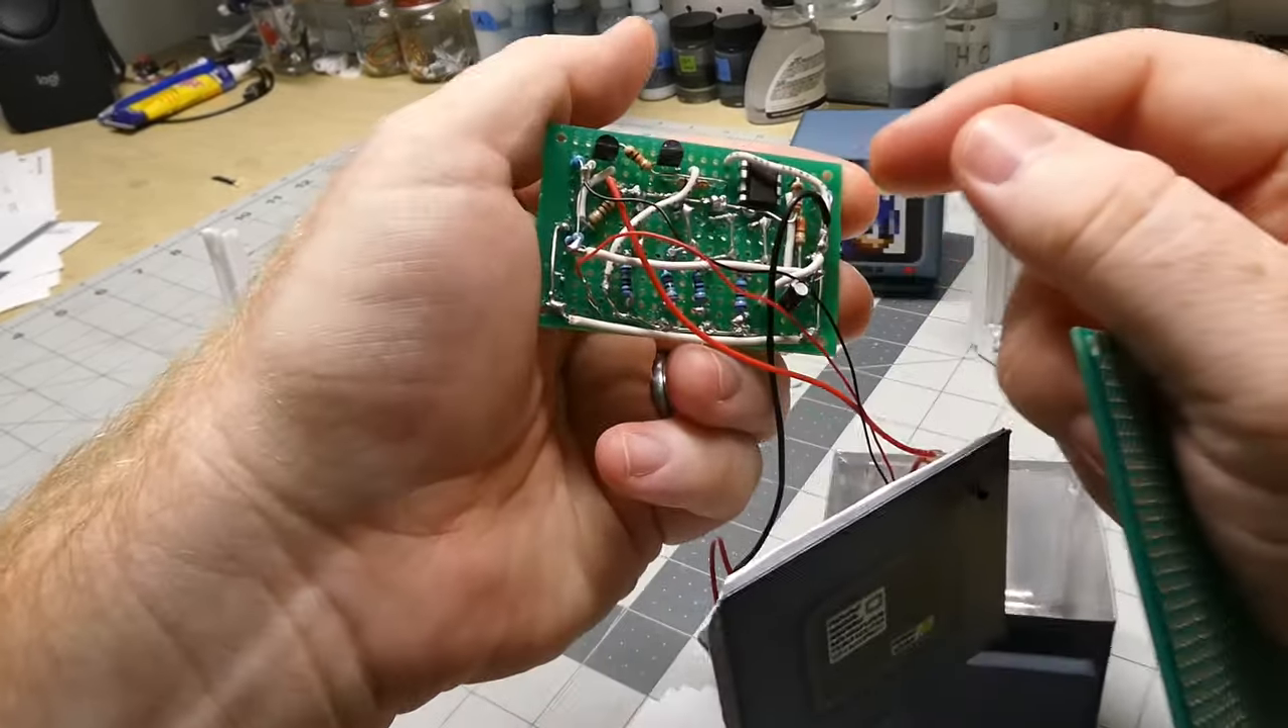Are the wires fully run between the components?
Yes.